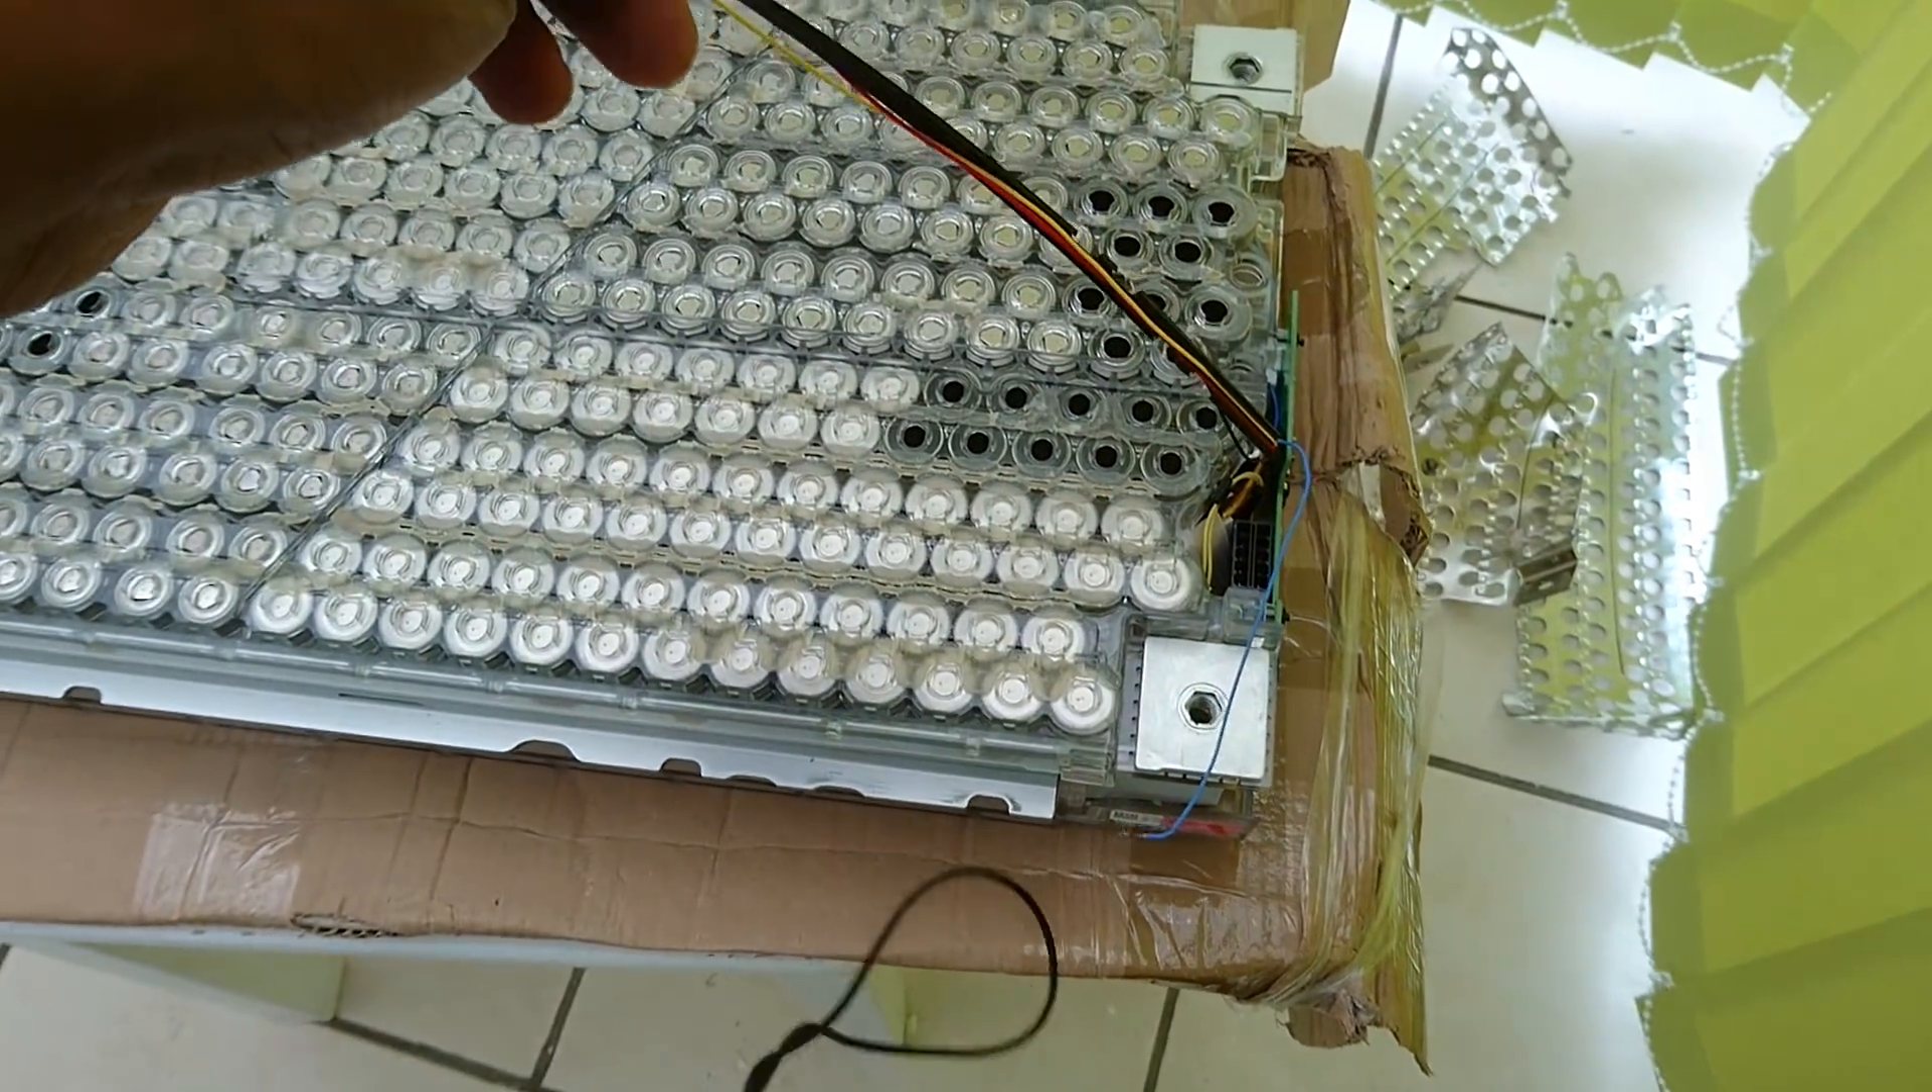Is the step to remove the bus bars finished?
Yes.